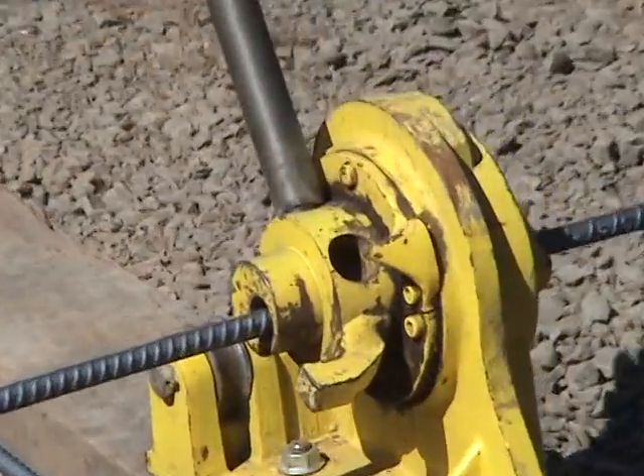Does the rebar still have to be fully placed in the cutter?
No.